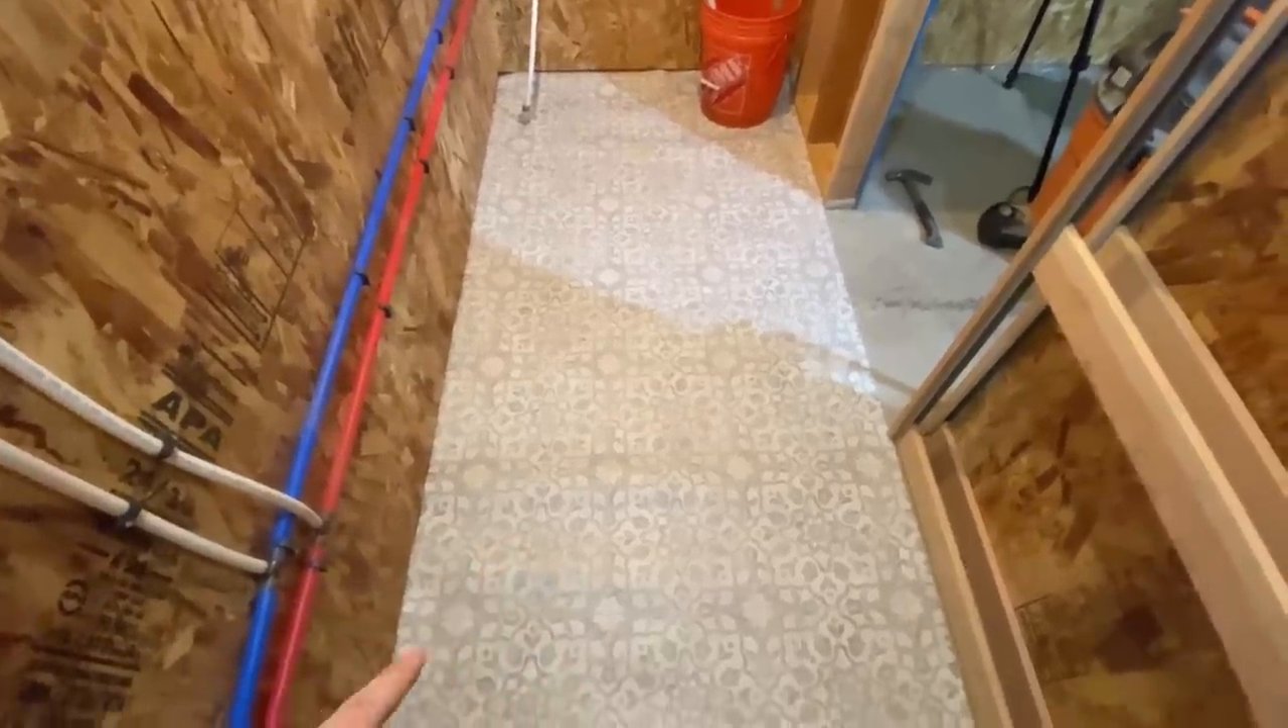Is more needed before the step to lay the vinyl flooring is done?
No.